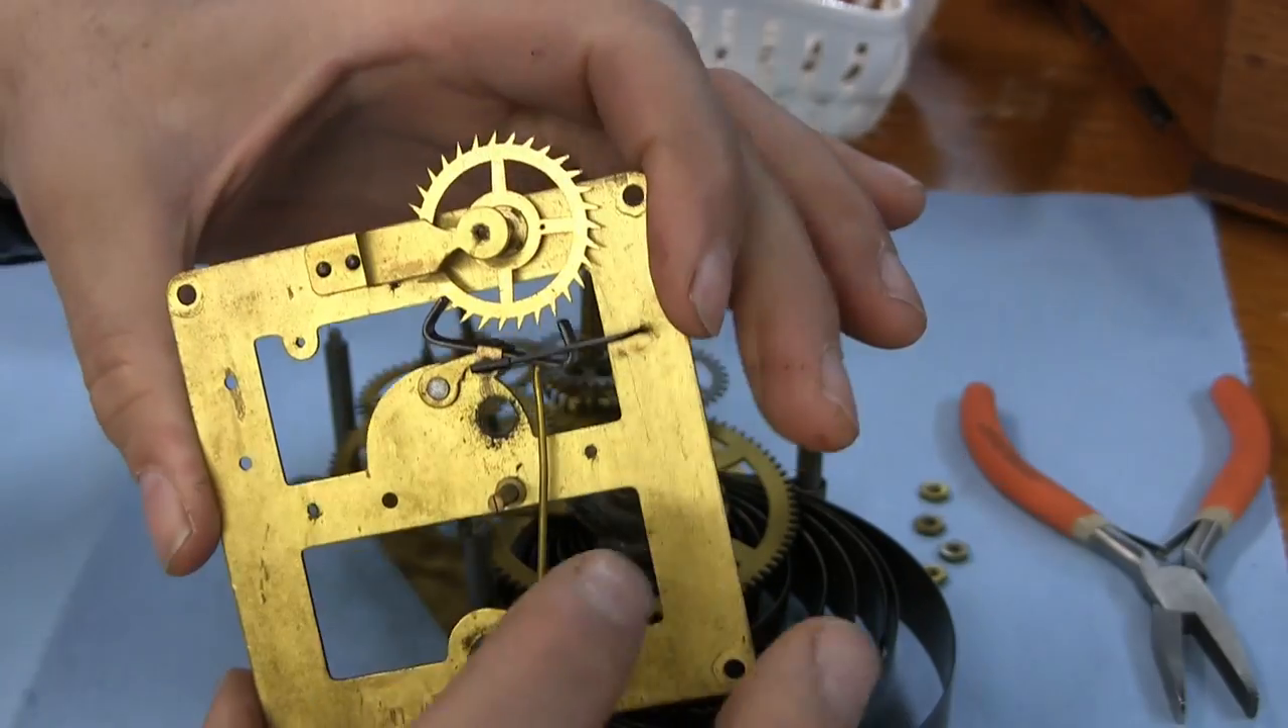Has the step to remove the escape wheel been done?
No.